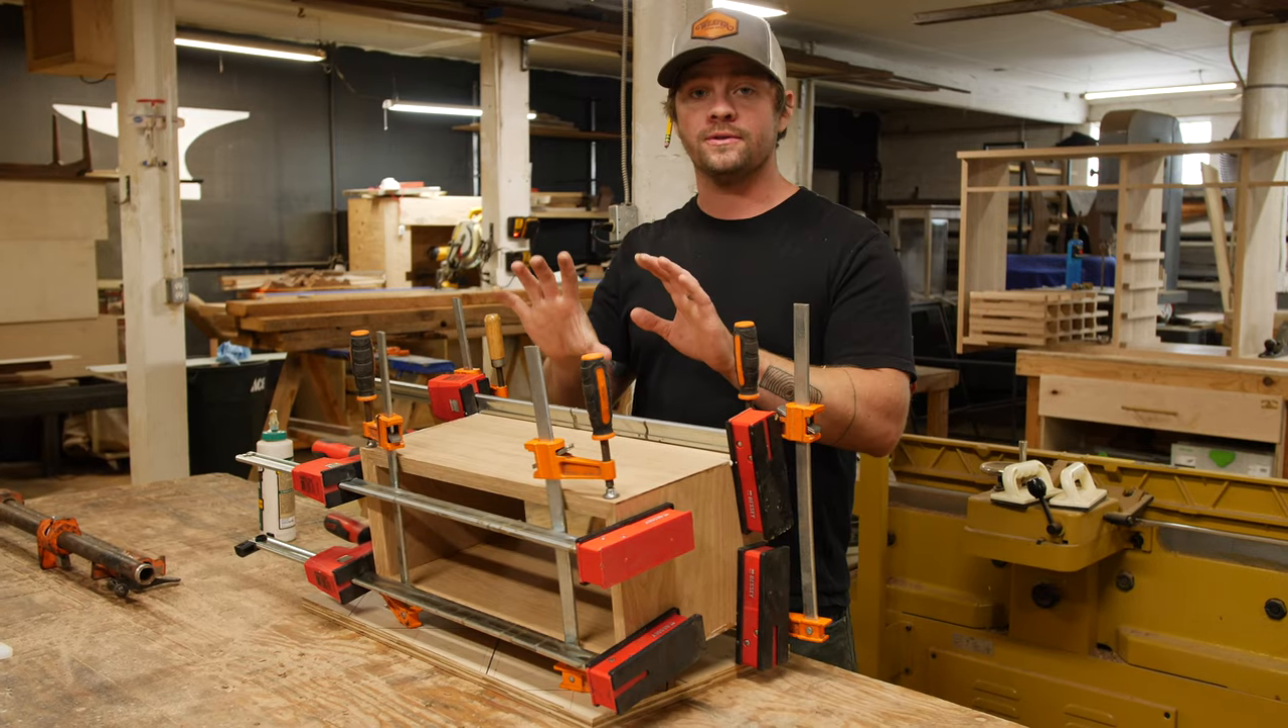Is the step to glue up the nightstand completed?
Yes.